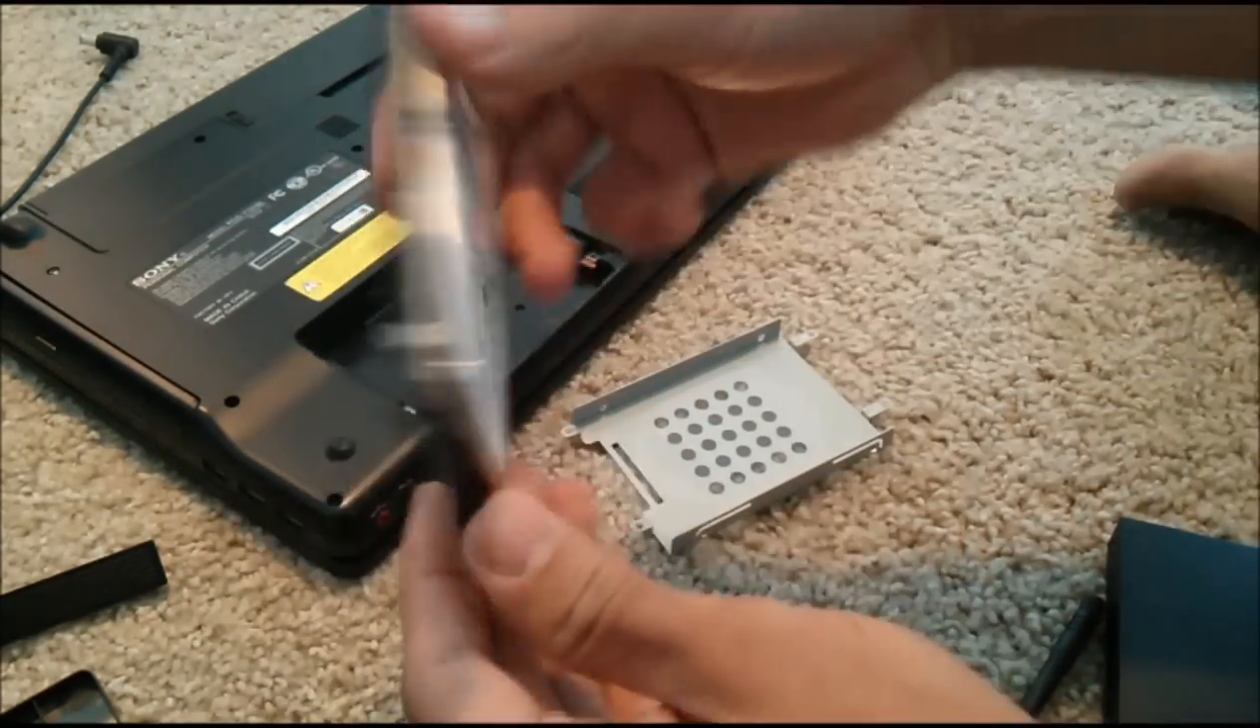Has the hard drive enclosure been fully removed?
Yes.